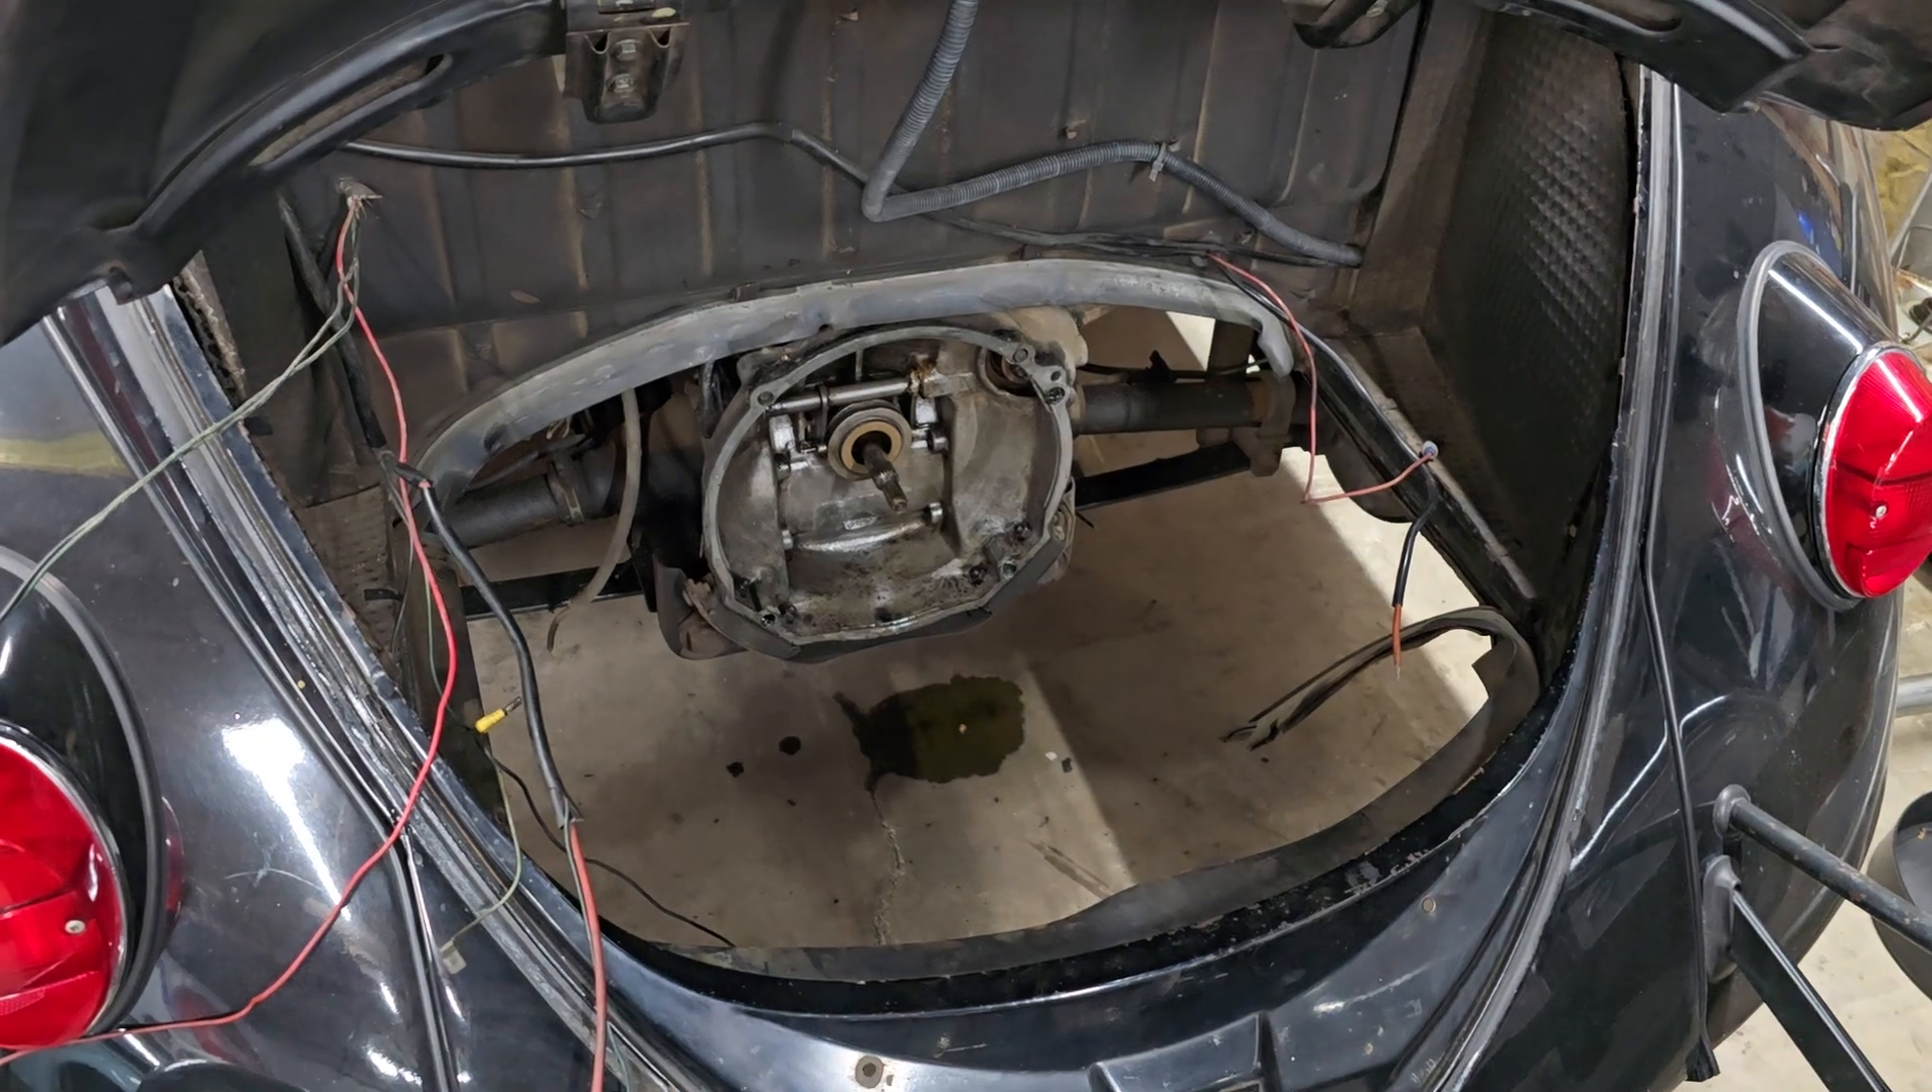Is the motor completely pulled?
Yes.